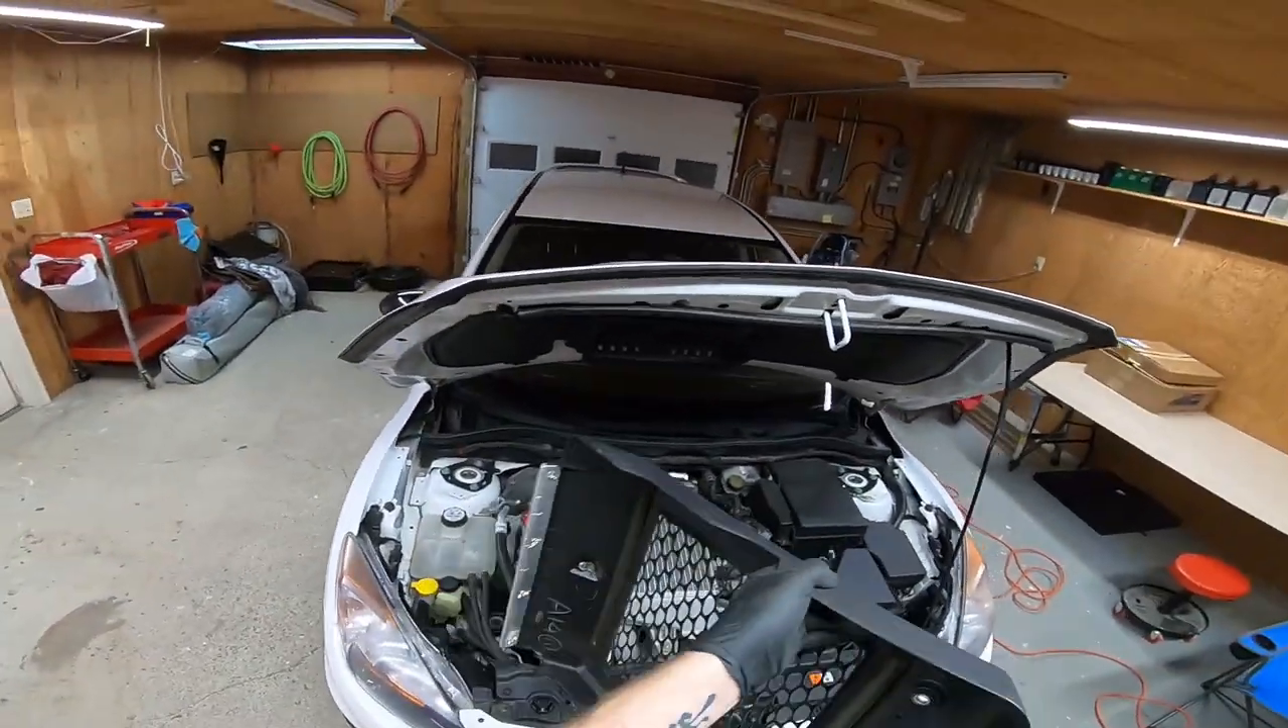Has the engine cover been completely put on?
No.